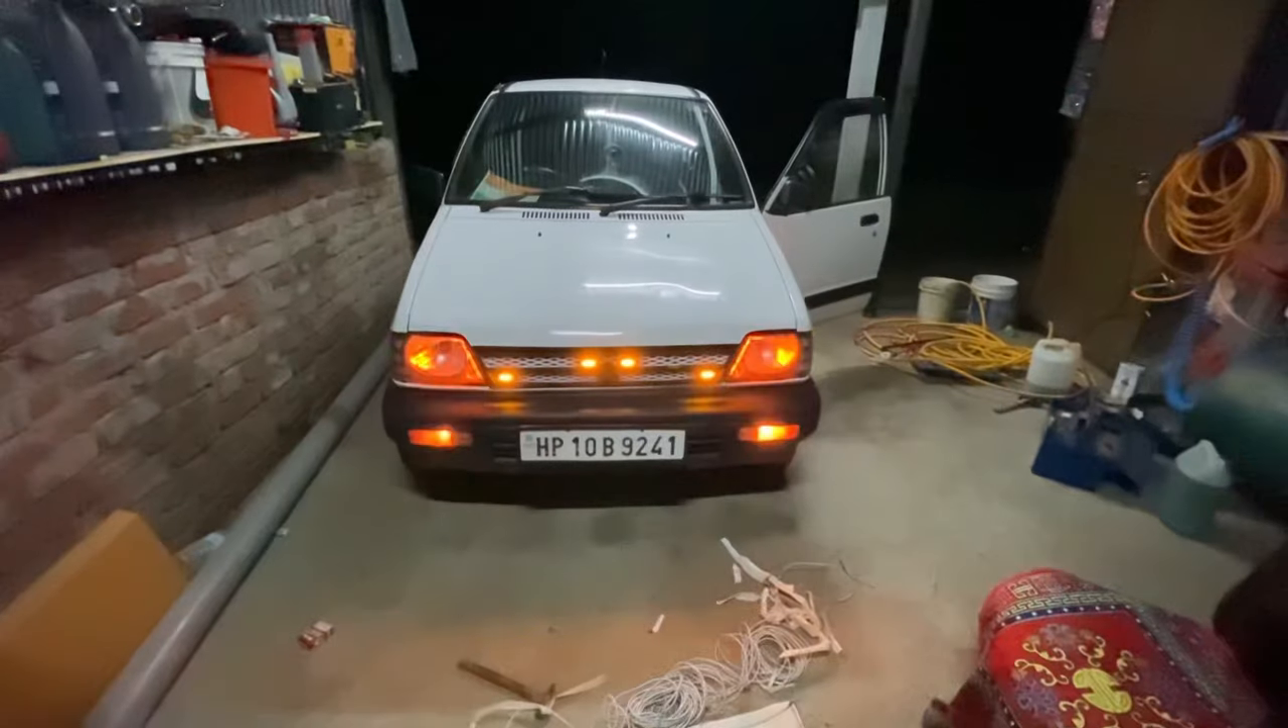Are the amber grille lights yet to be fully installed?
No.